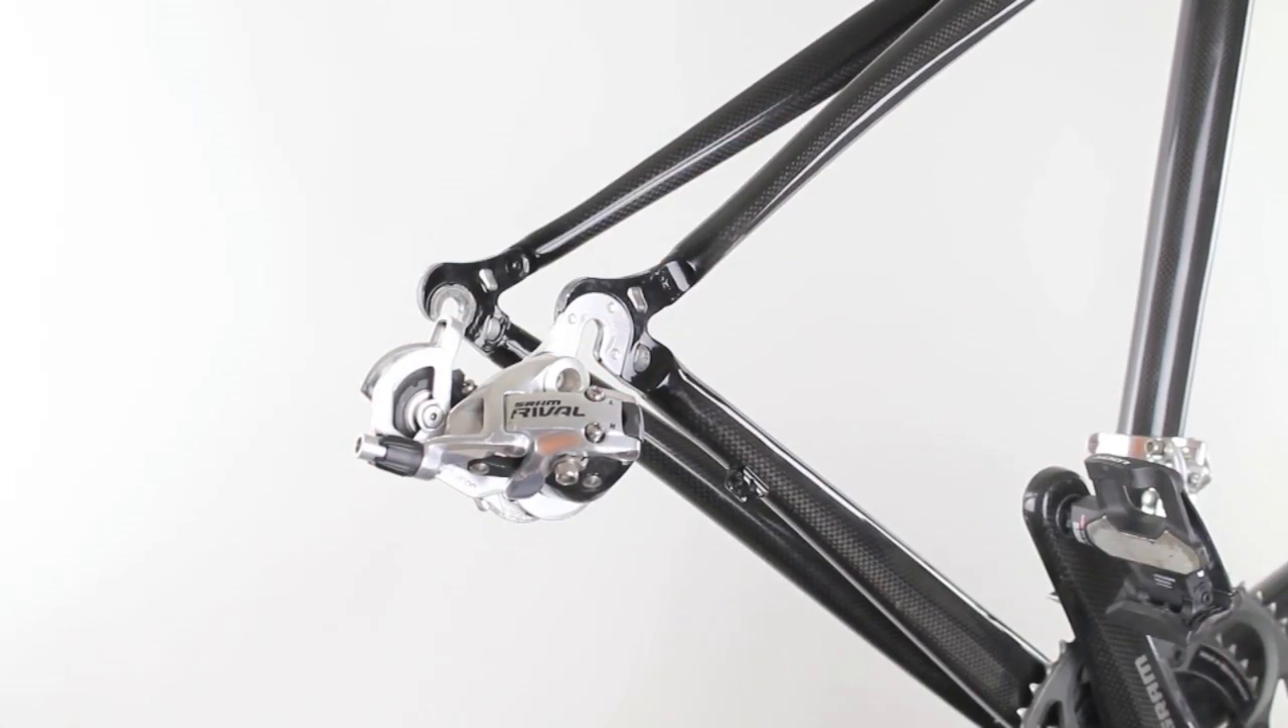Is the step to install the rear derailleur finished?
Yes.